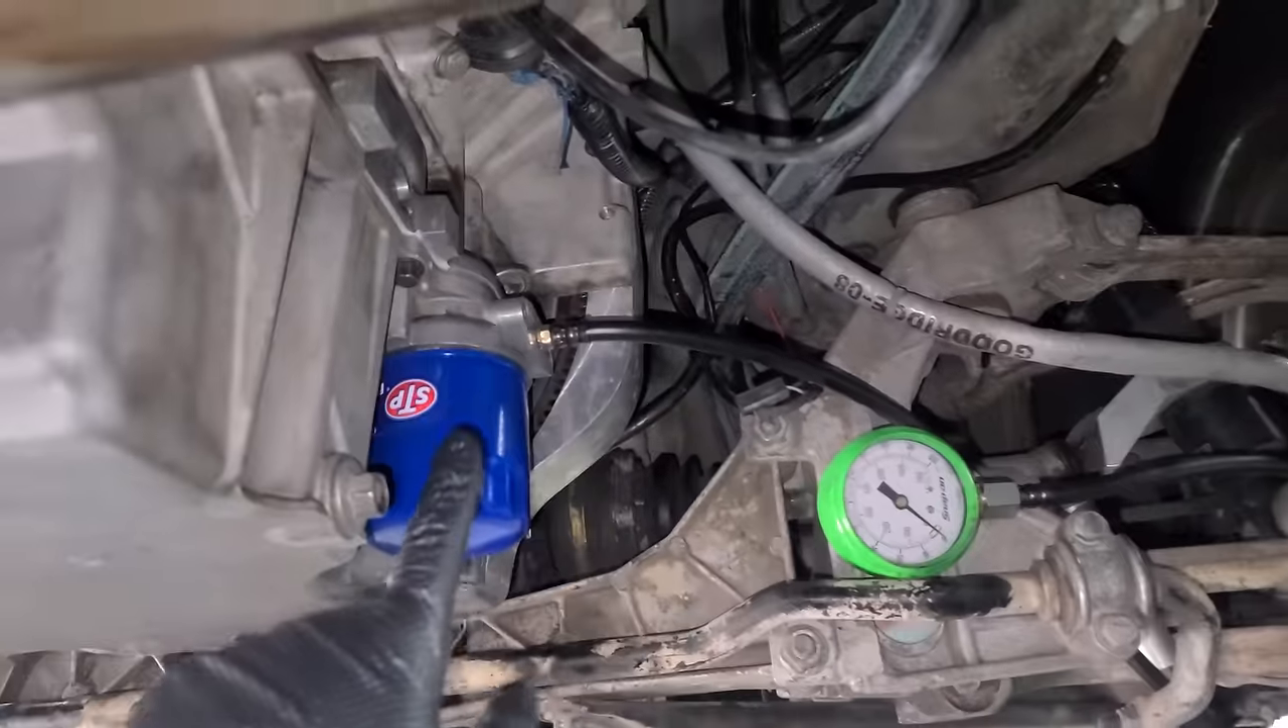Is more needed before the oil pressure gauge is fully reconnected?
No.